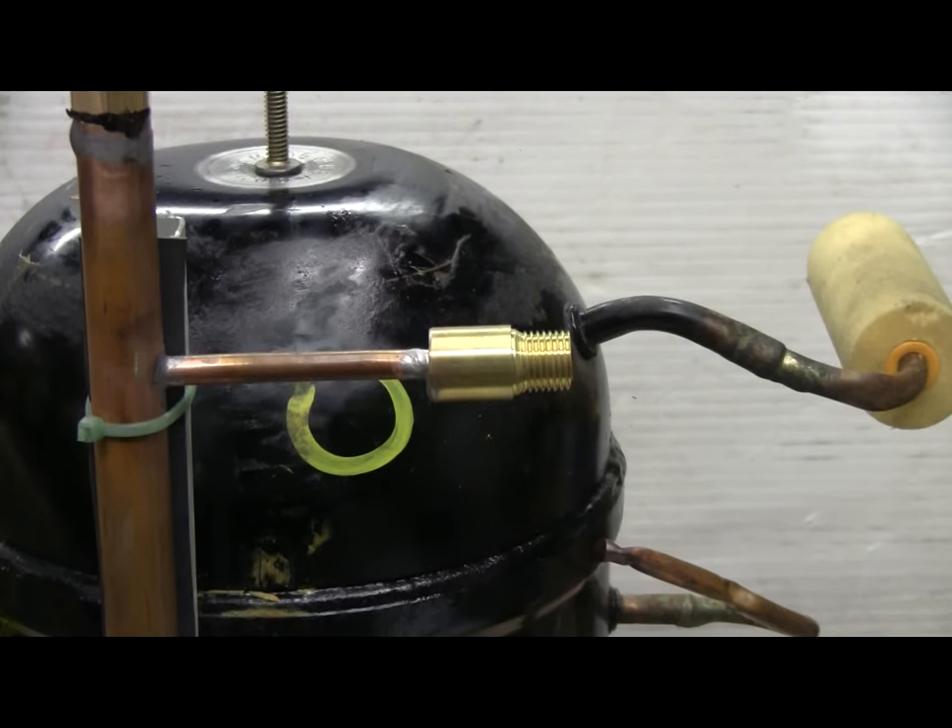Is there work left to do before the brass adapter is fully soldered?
No.